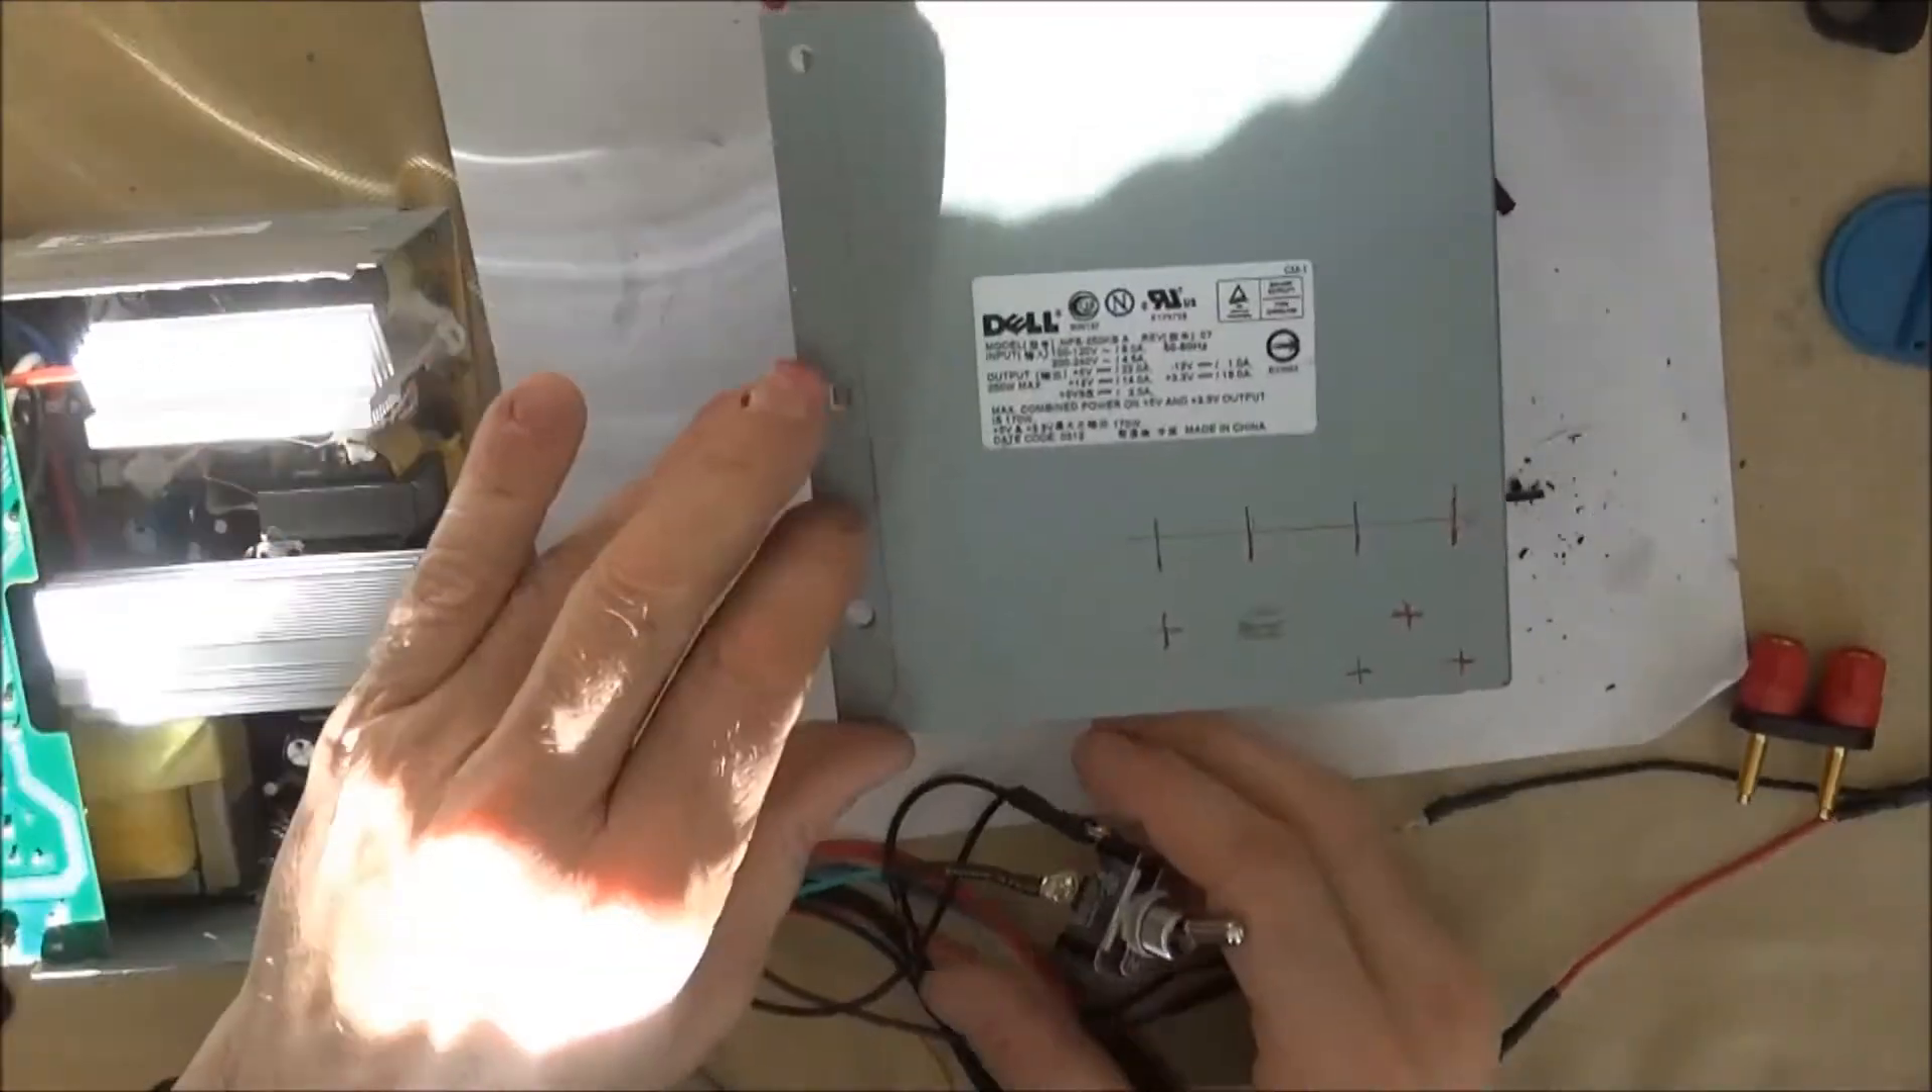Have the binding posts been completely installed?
No.